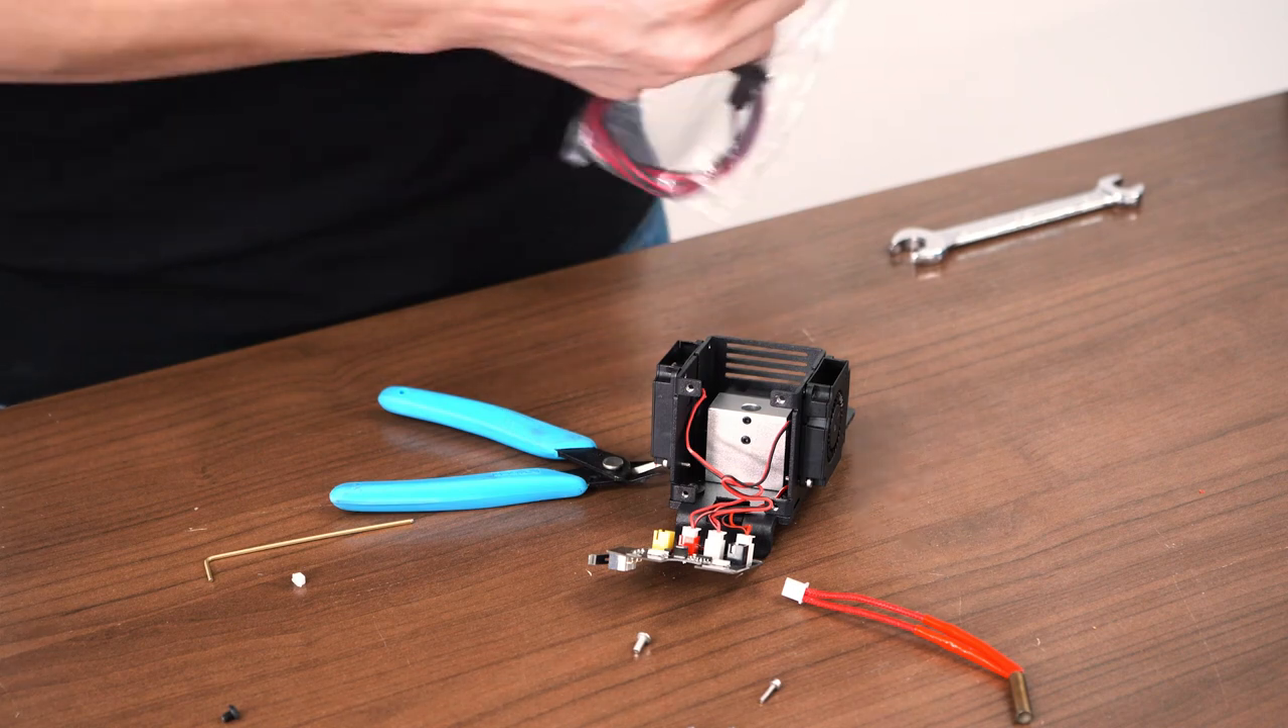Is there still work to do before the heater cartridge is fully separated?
No.